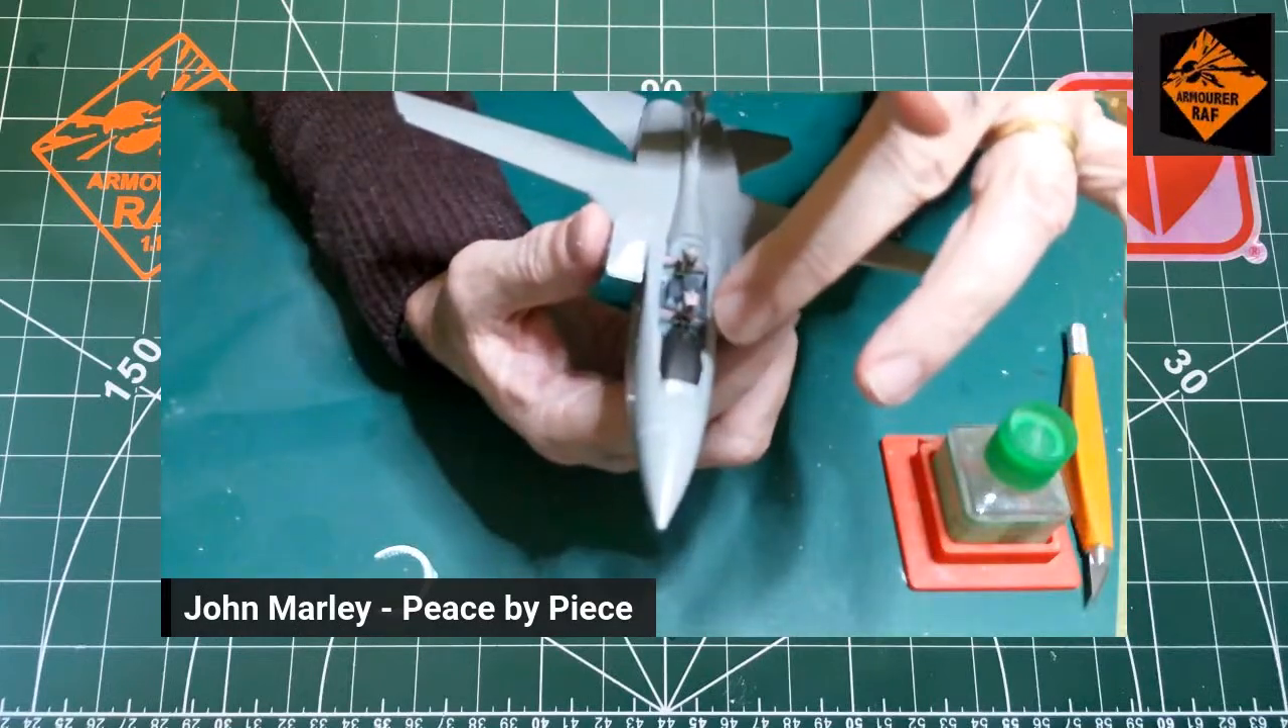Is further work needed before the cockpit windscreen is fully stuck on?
Yes.